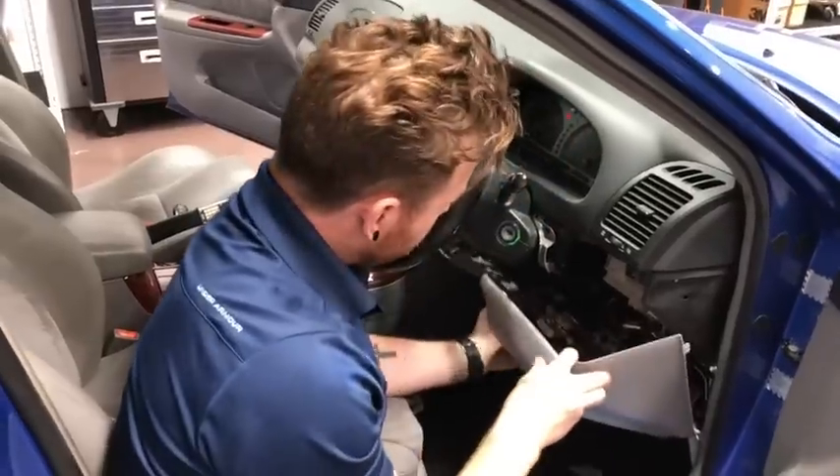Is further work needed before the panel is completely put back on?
Yes.